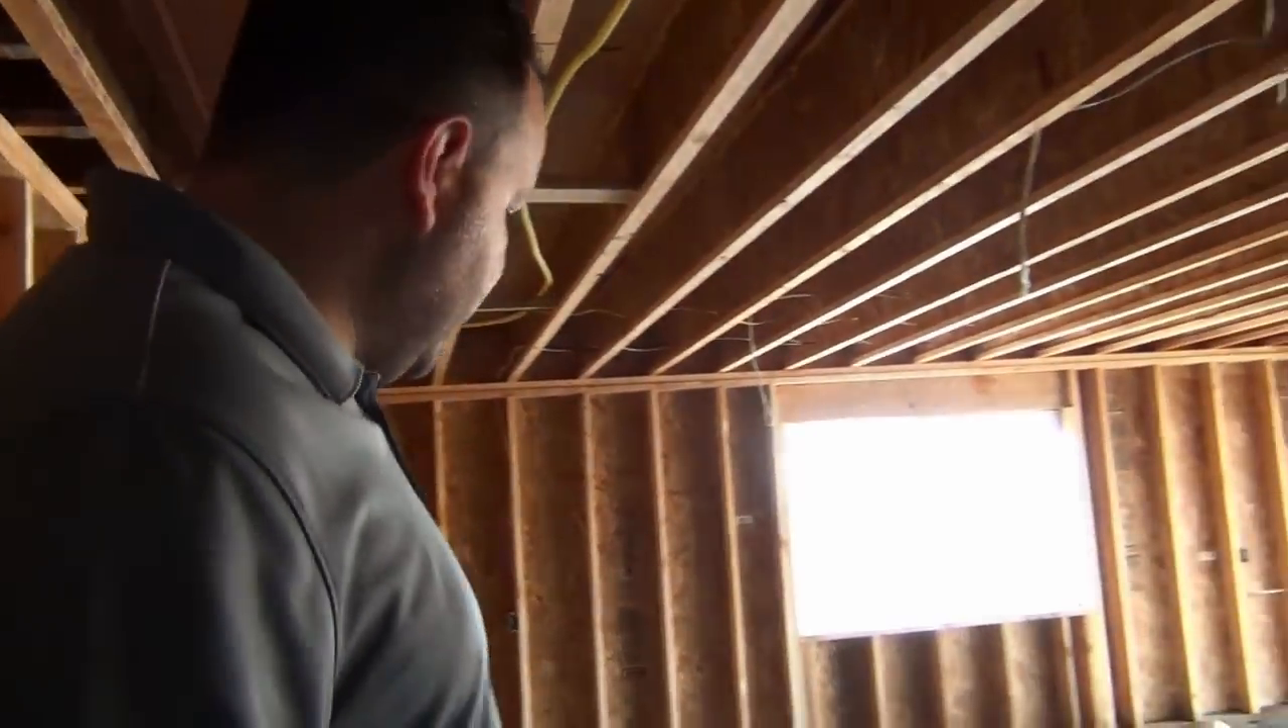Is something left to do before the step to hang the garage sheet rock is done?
Yes.